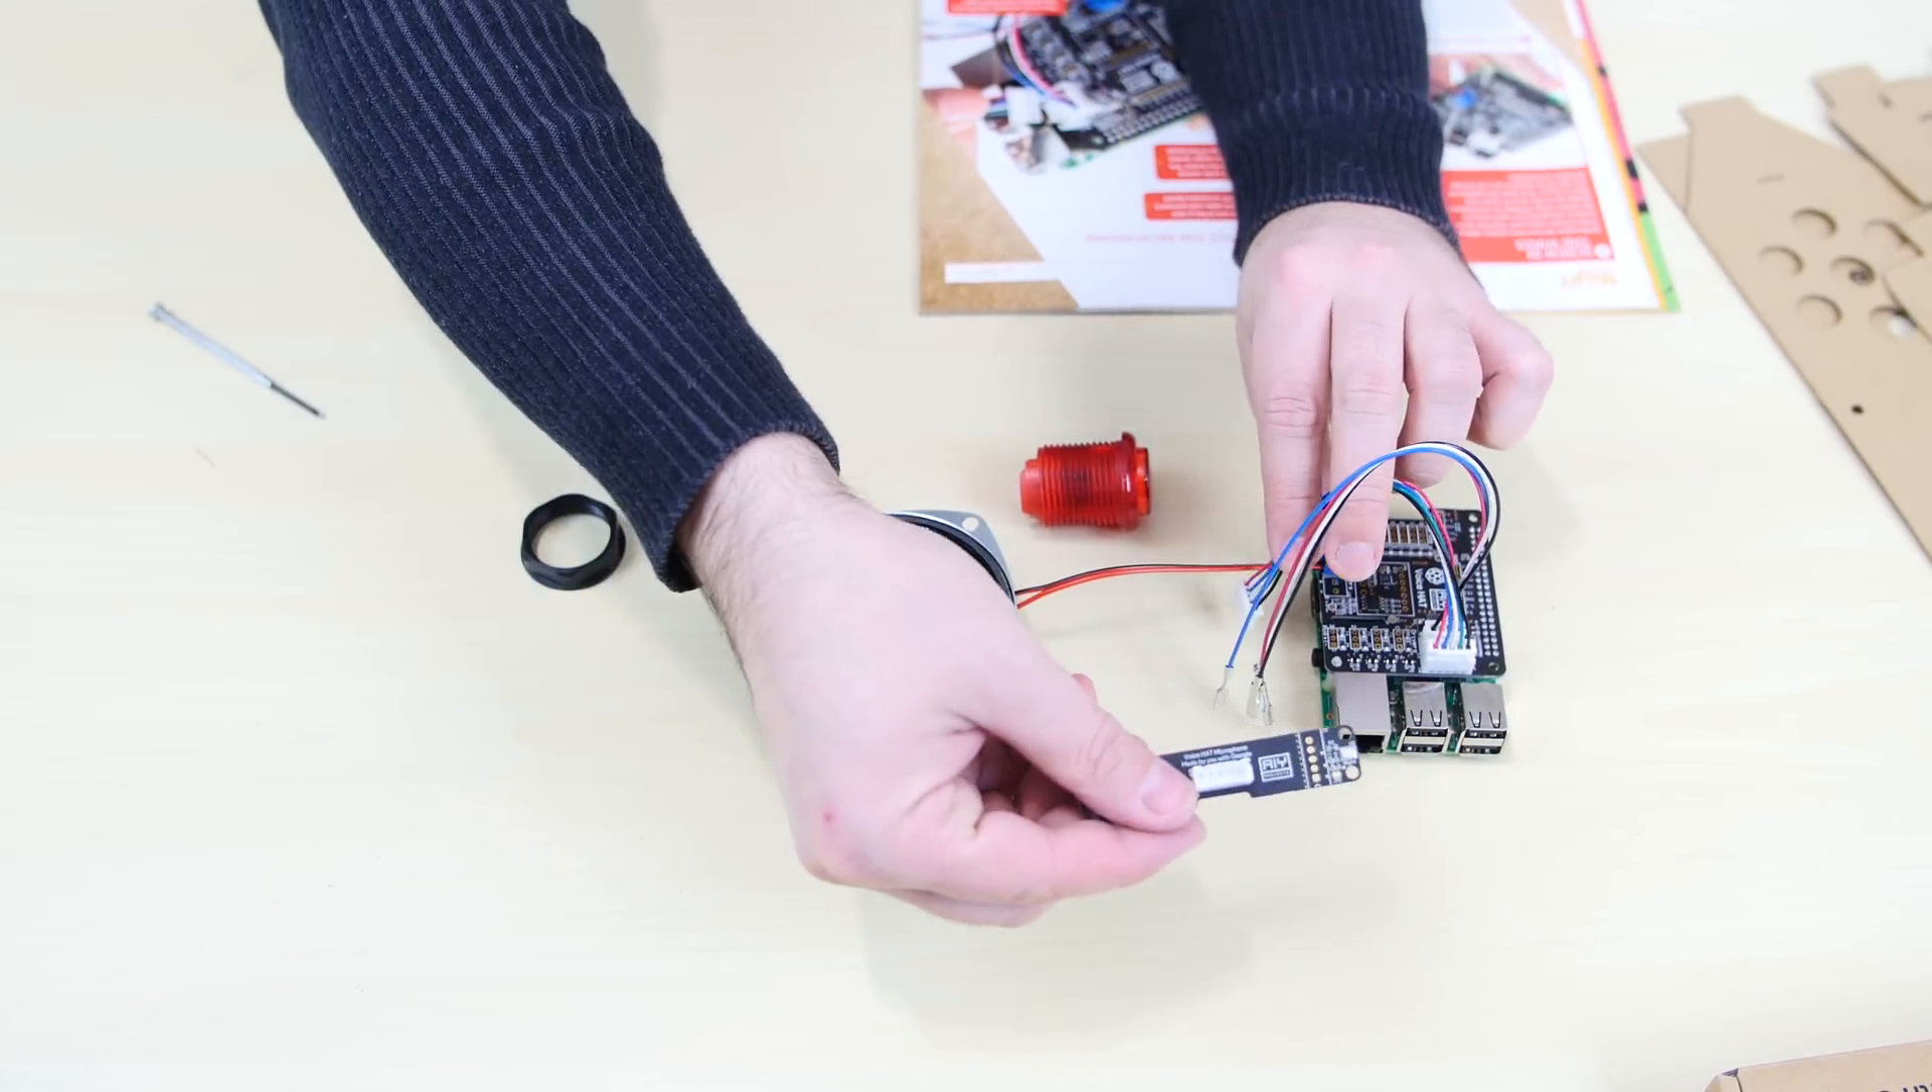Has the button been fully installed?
No.